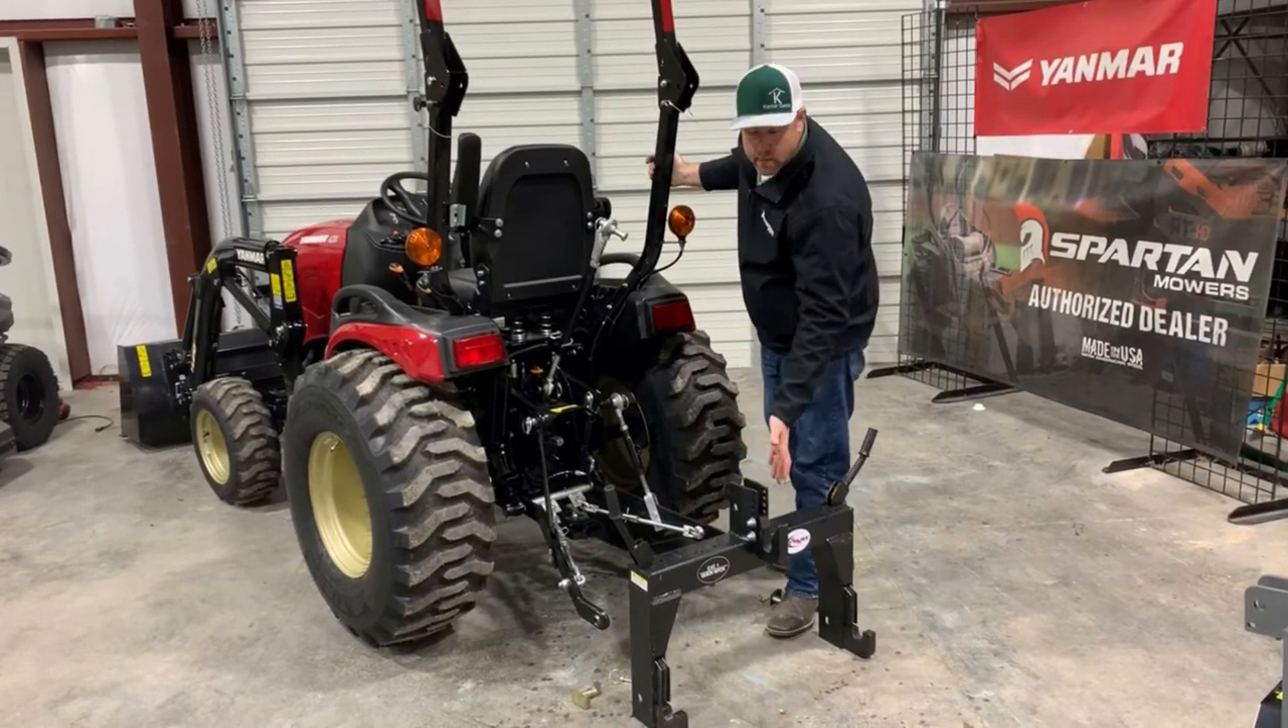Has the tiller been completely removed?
Yes.